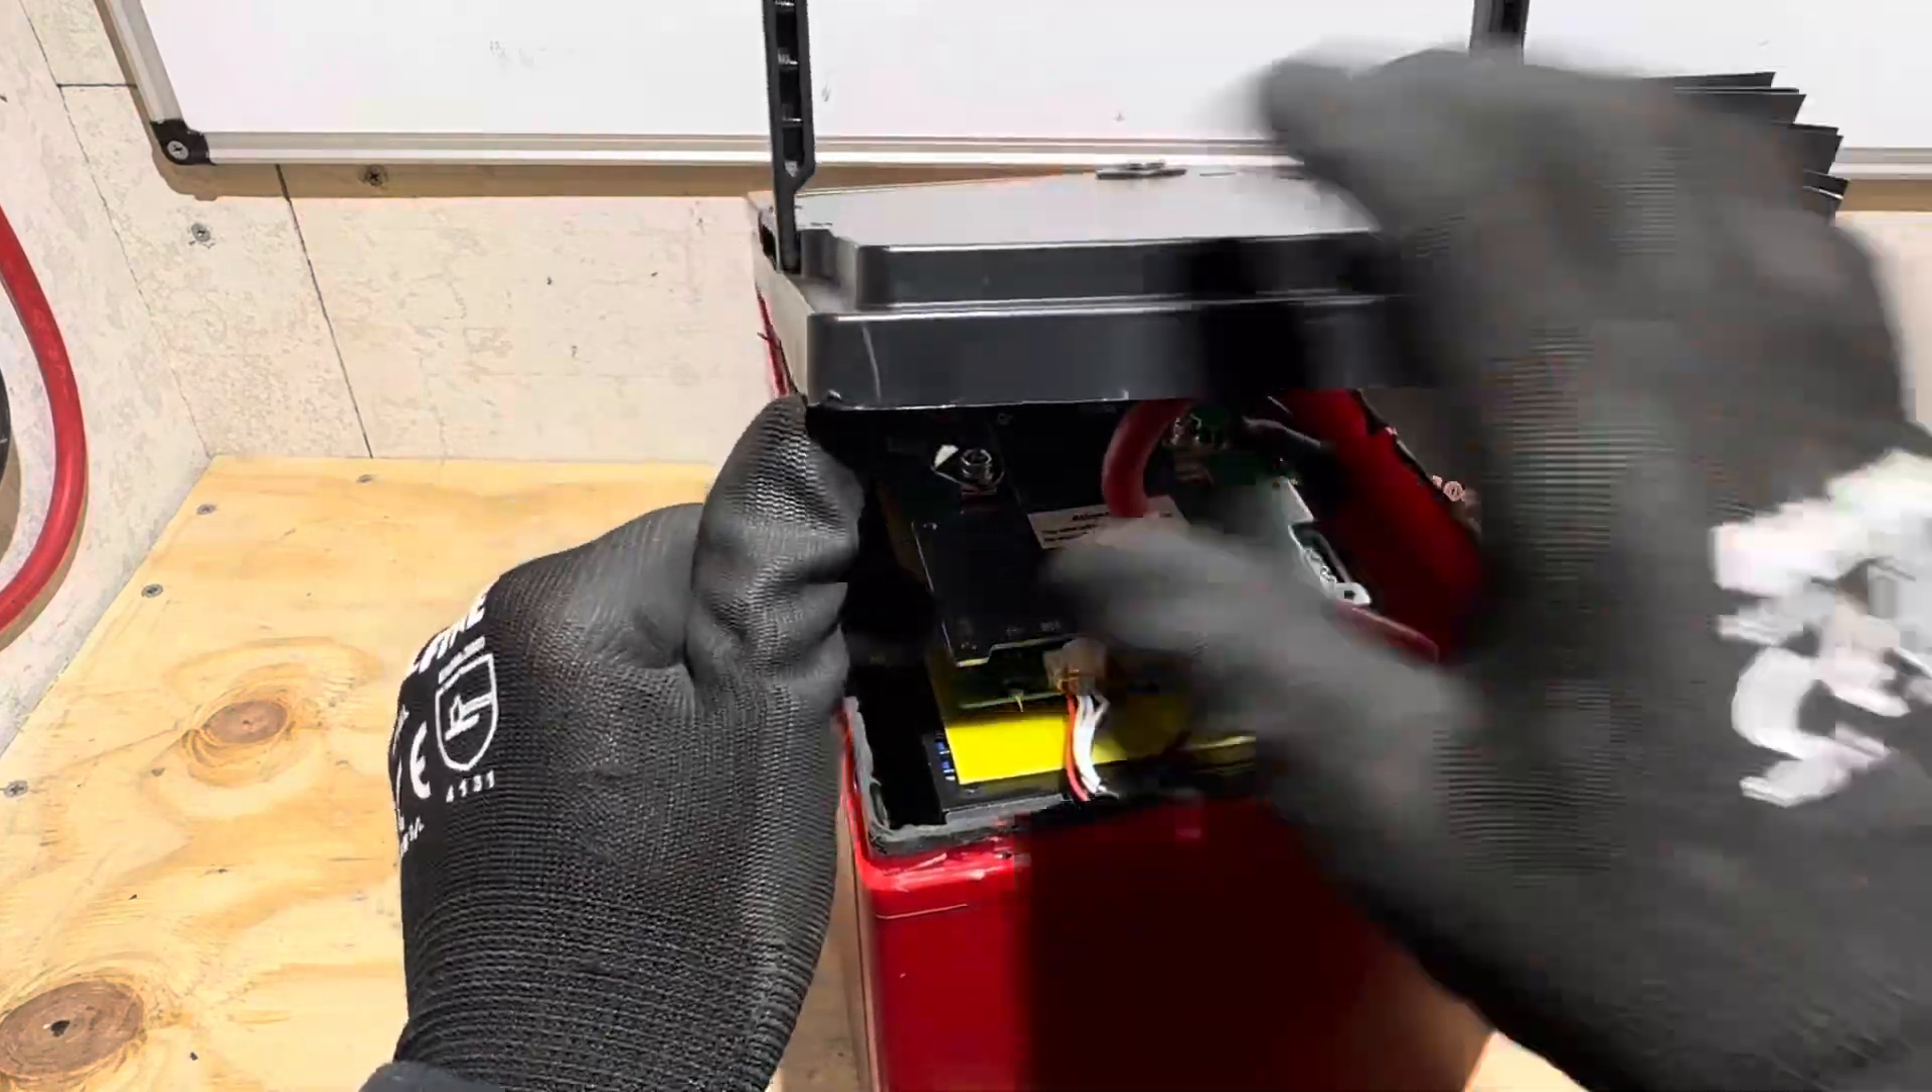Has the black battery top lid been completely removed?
No.